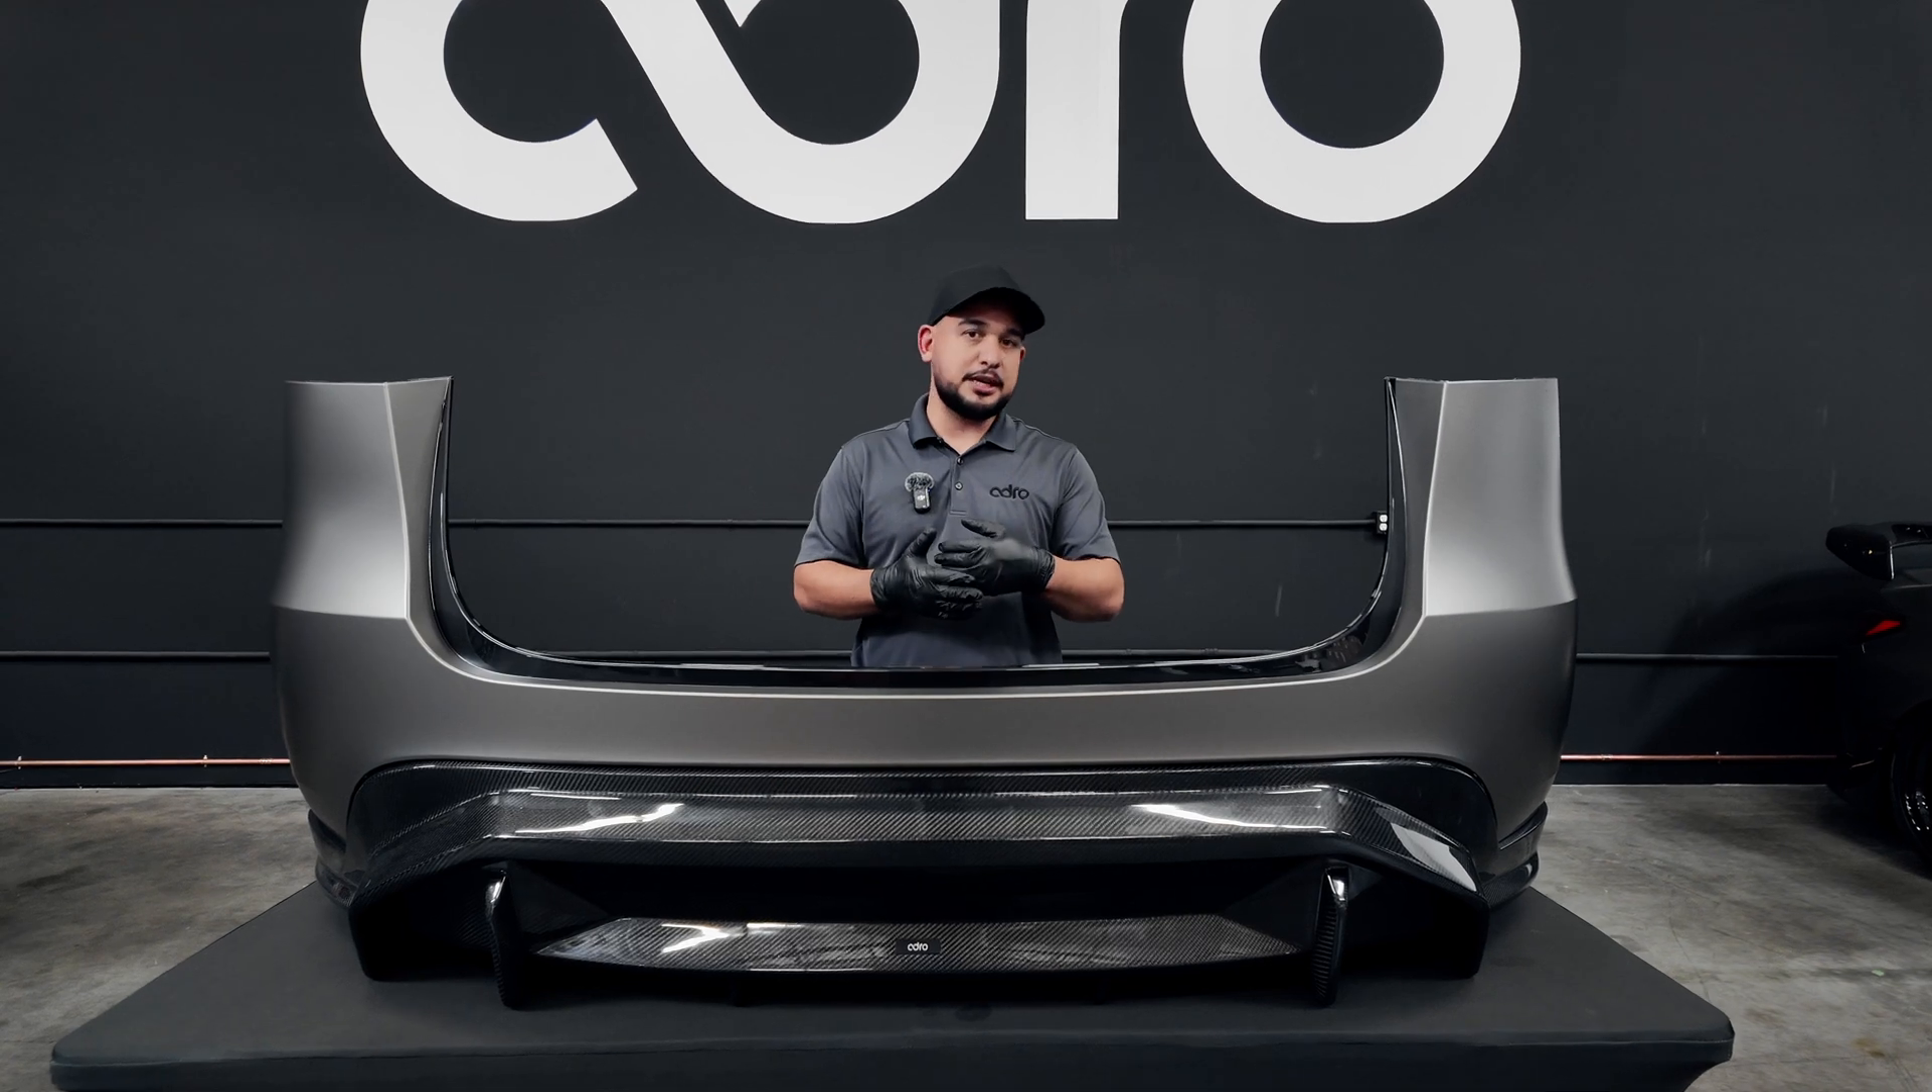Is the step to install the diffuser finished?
Yes.